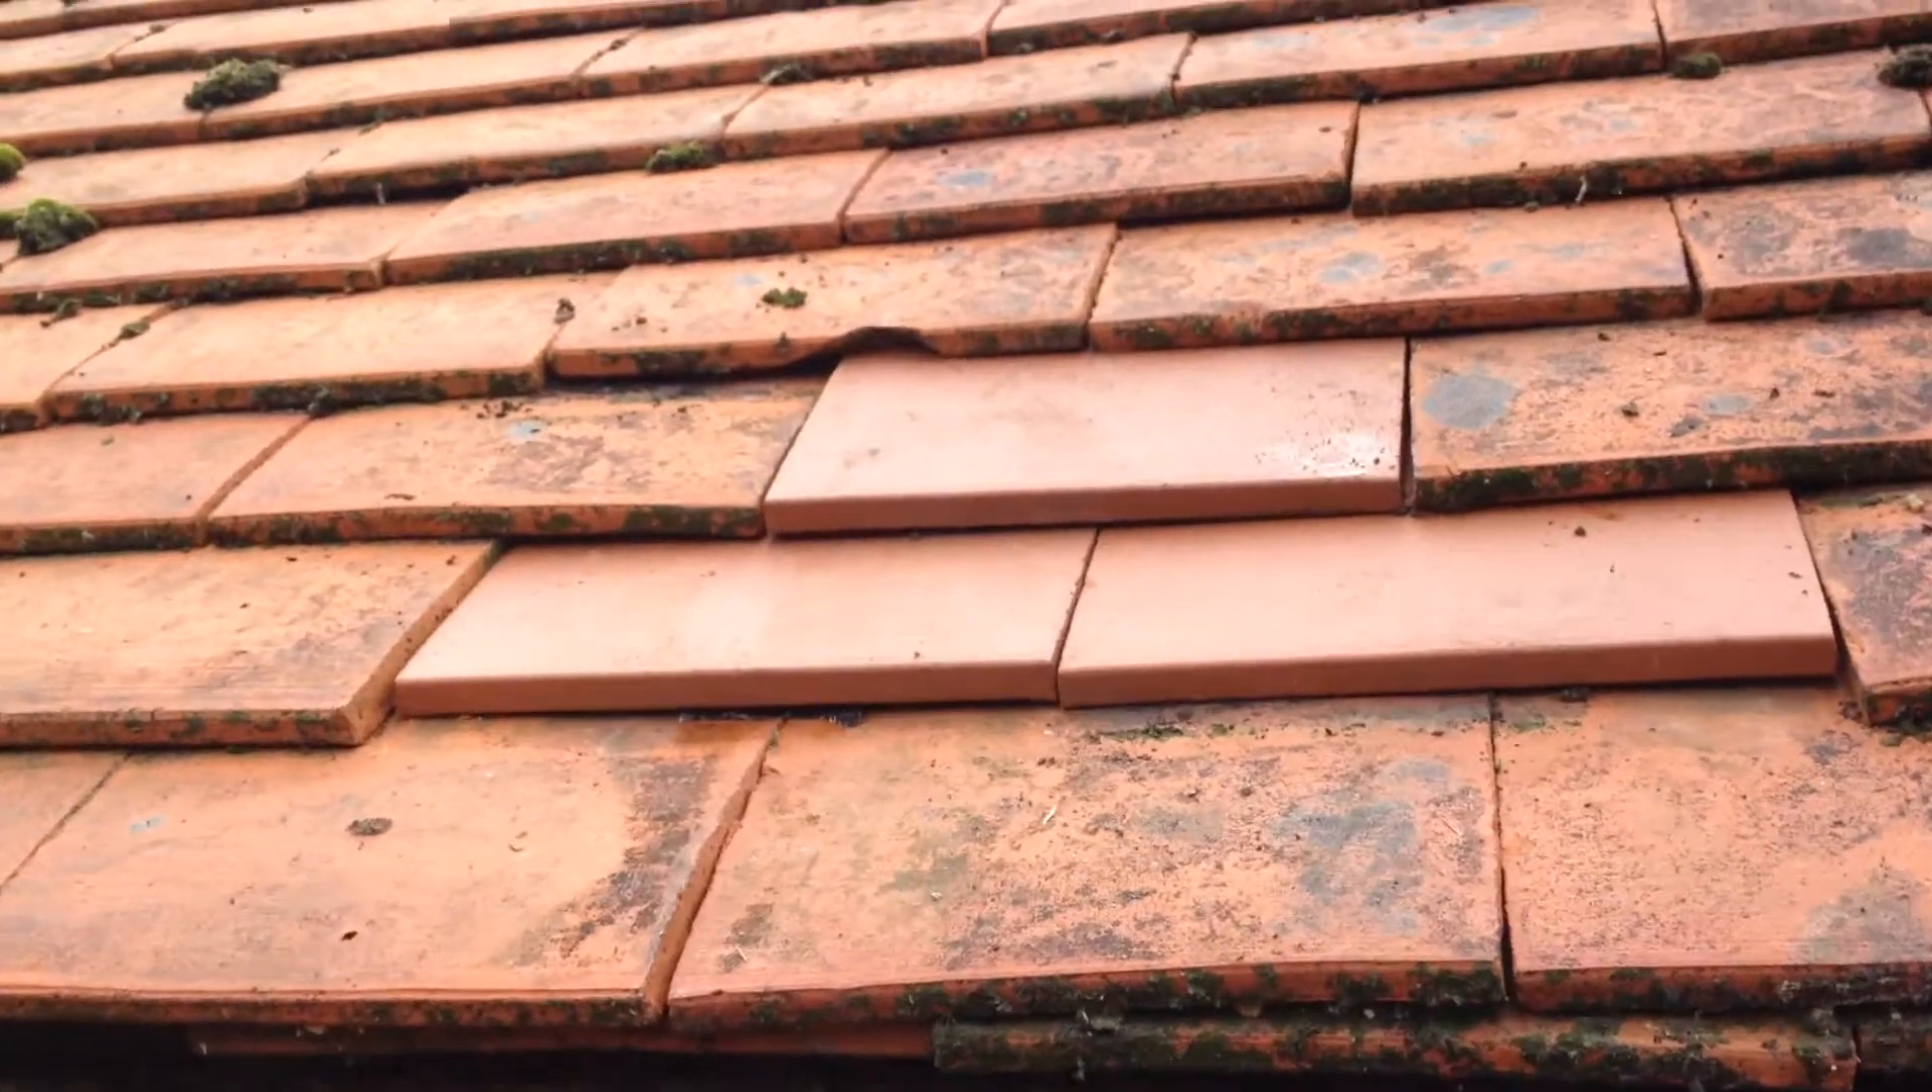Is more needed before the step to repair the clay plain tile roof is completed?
No.